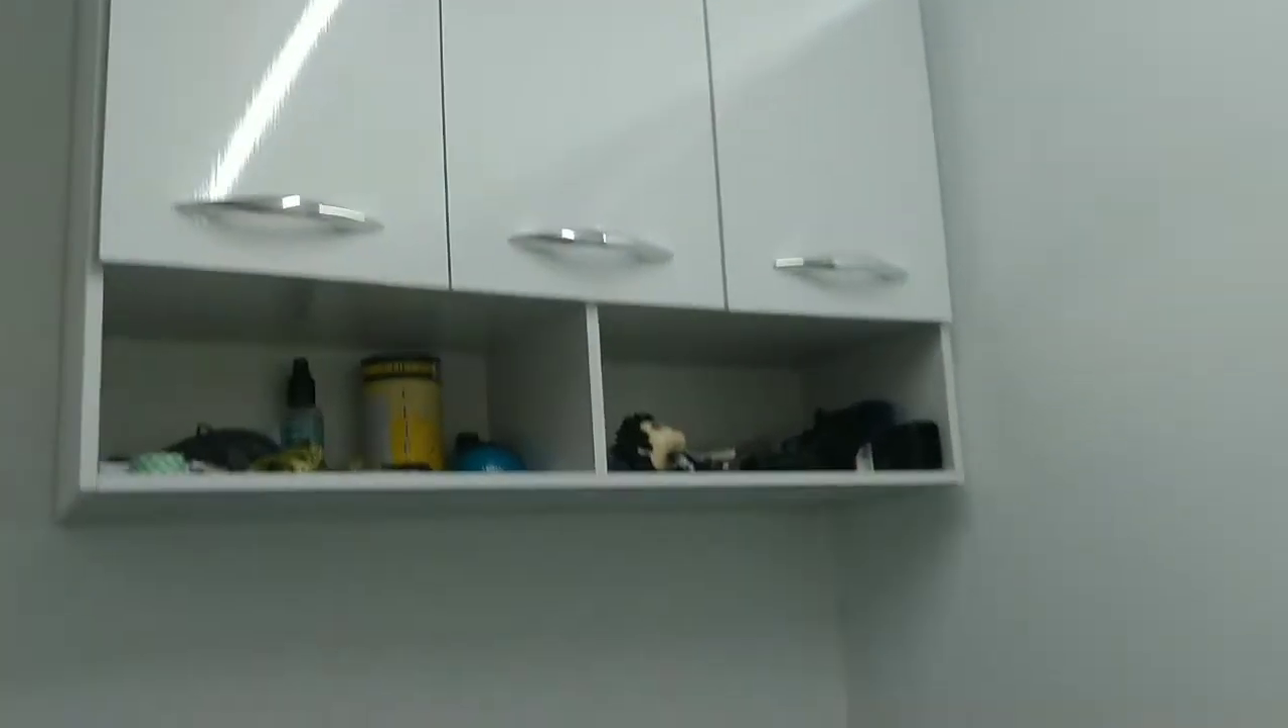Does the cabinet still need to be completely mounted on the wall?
No.